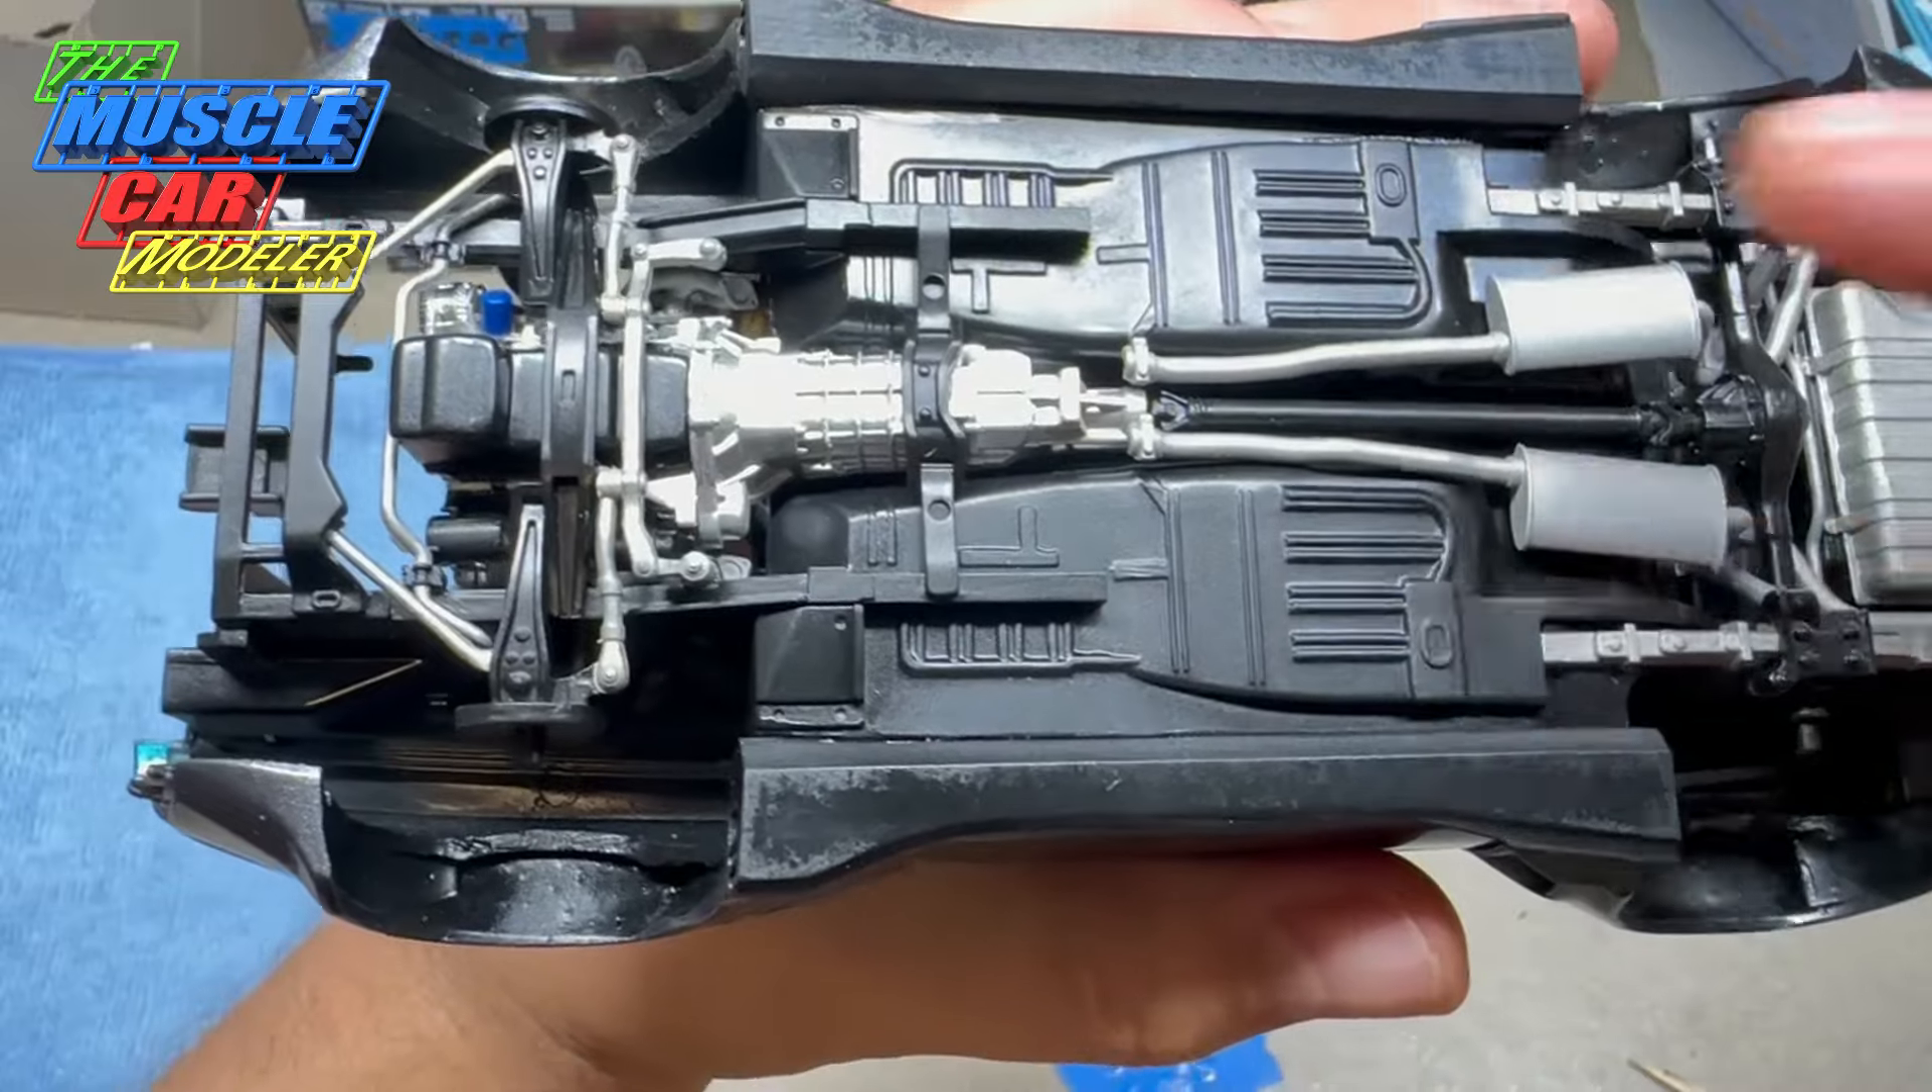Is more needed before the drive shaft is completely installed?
No.